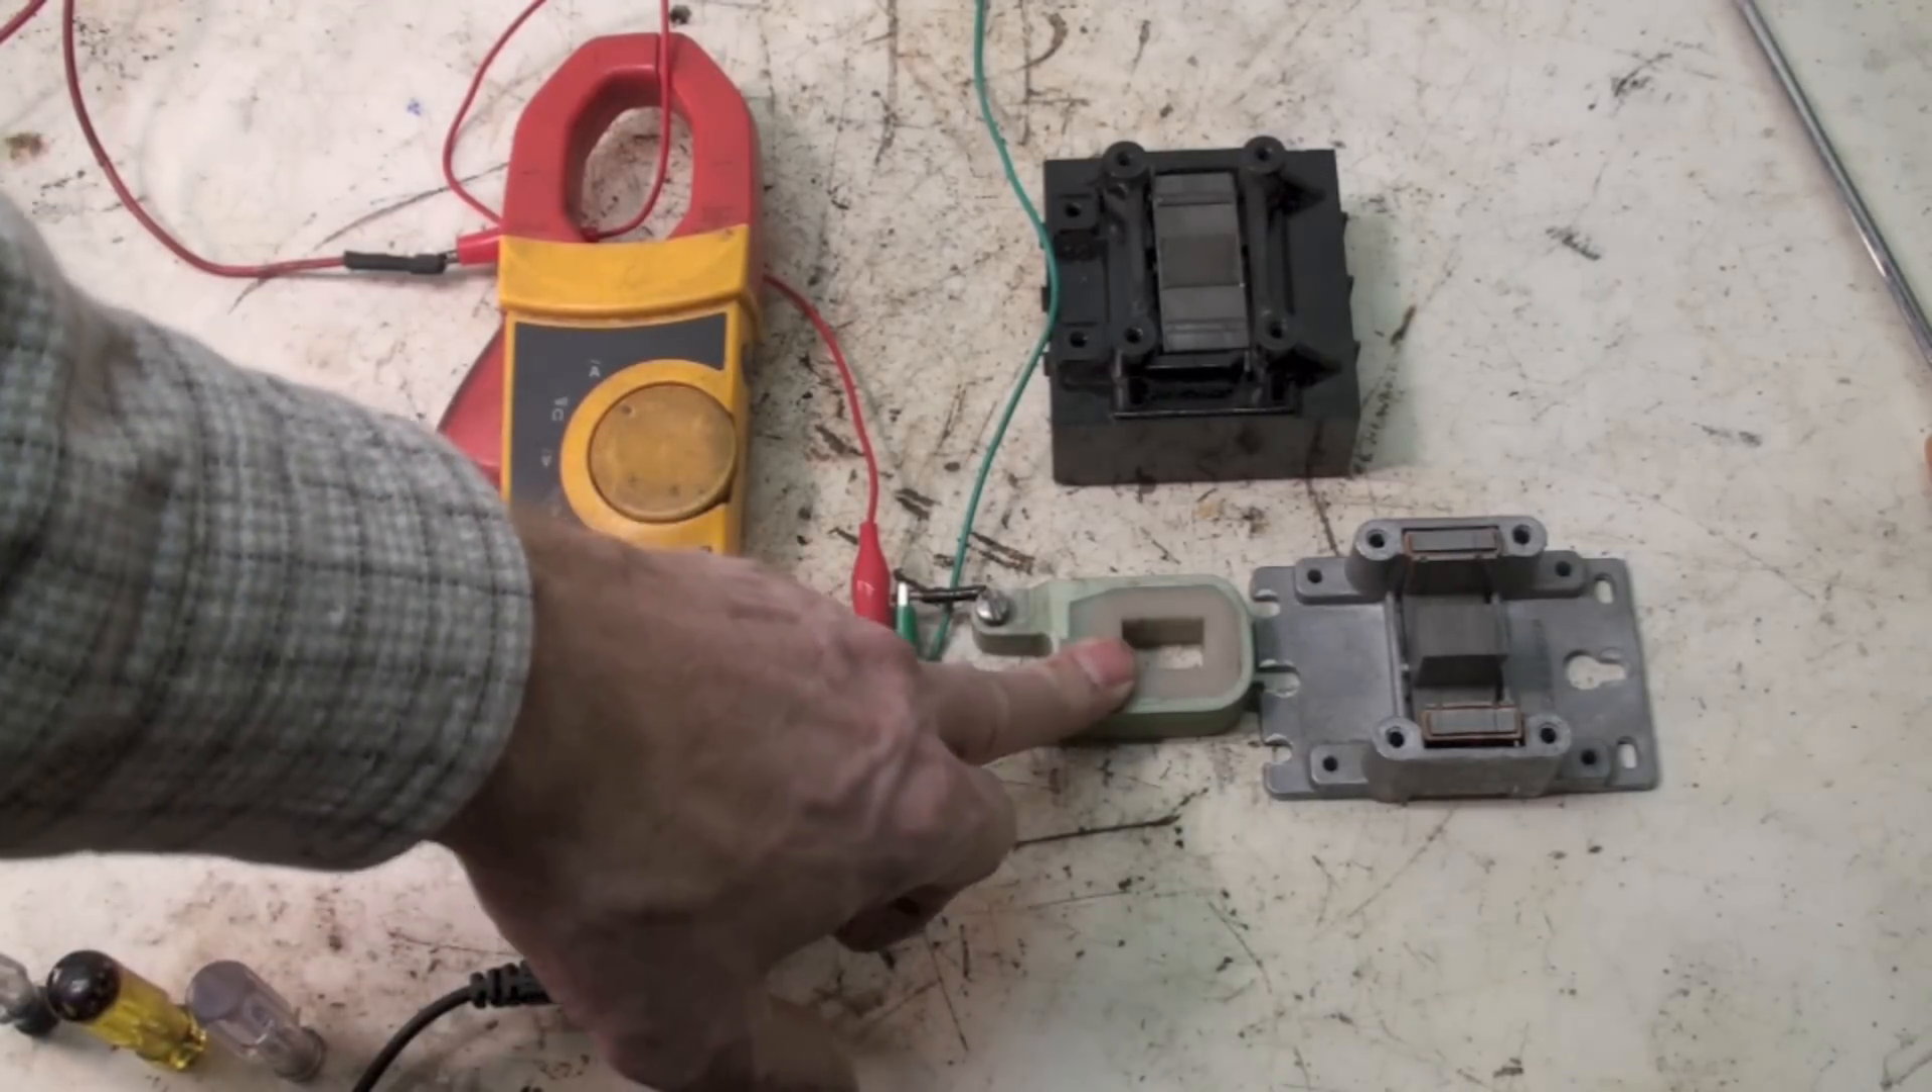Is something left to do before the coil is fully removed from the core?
No.